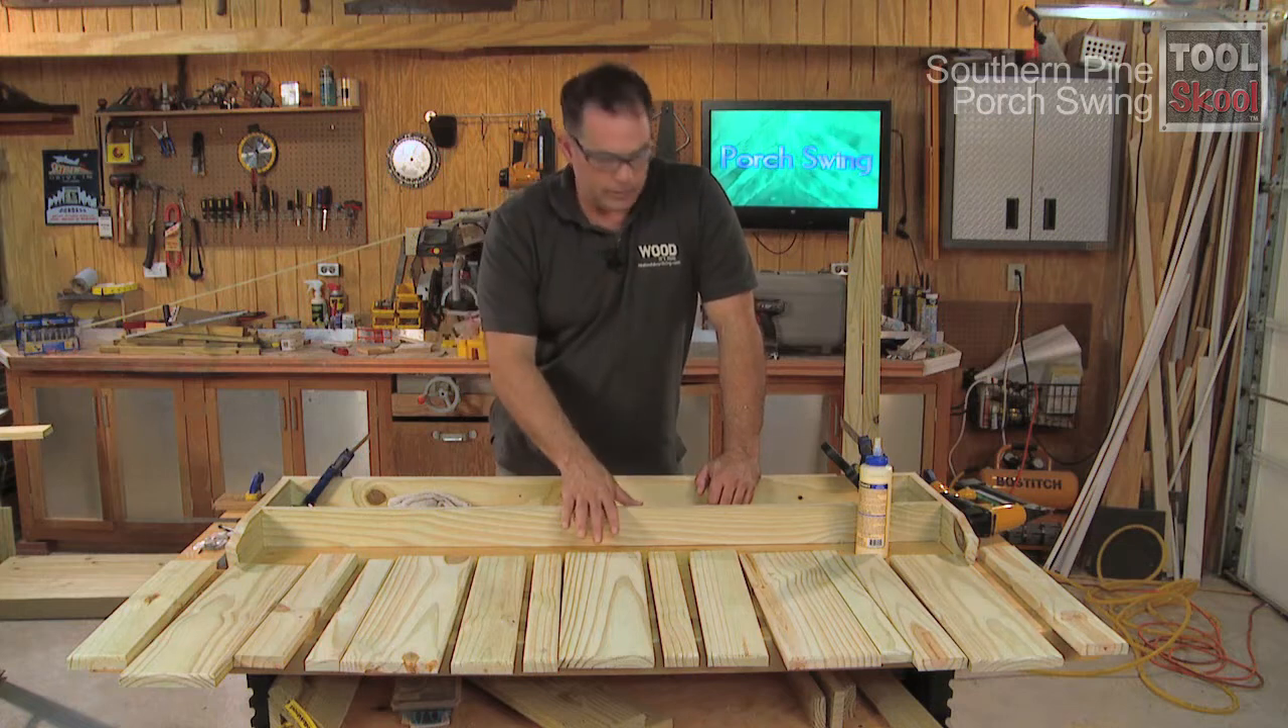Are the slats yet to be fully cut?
No.